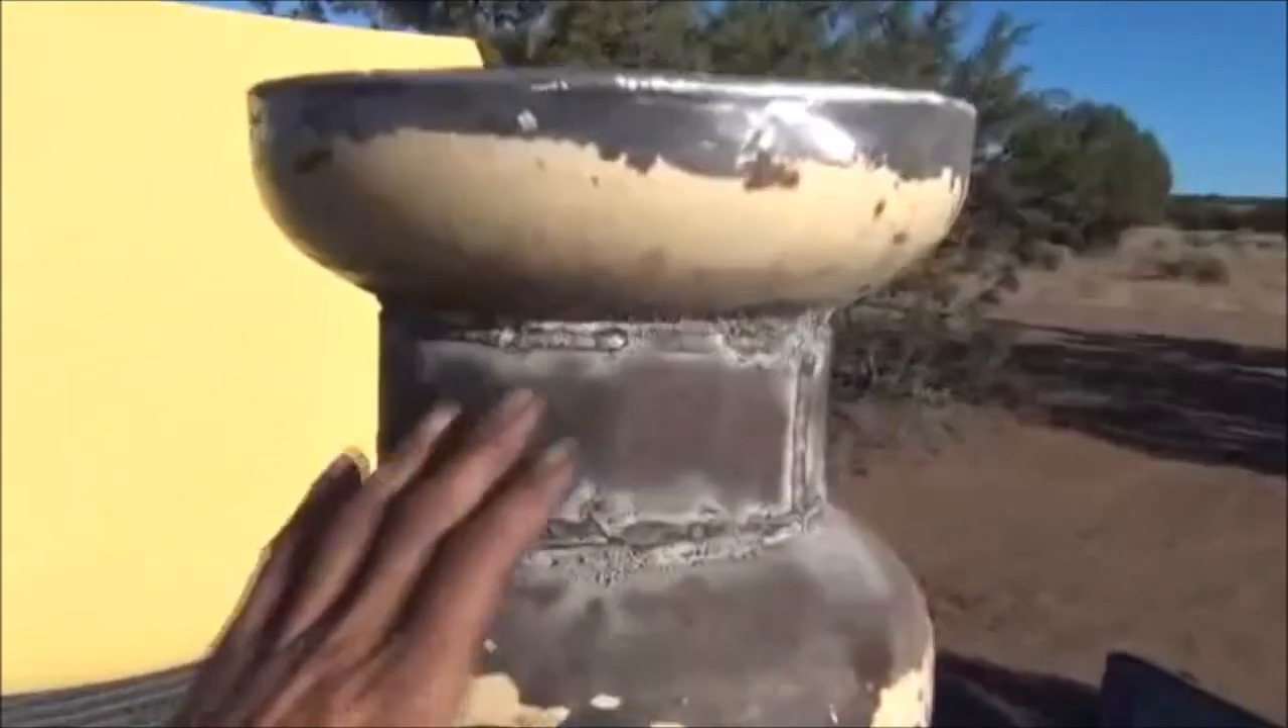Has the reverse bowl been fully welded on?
Yes.